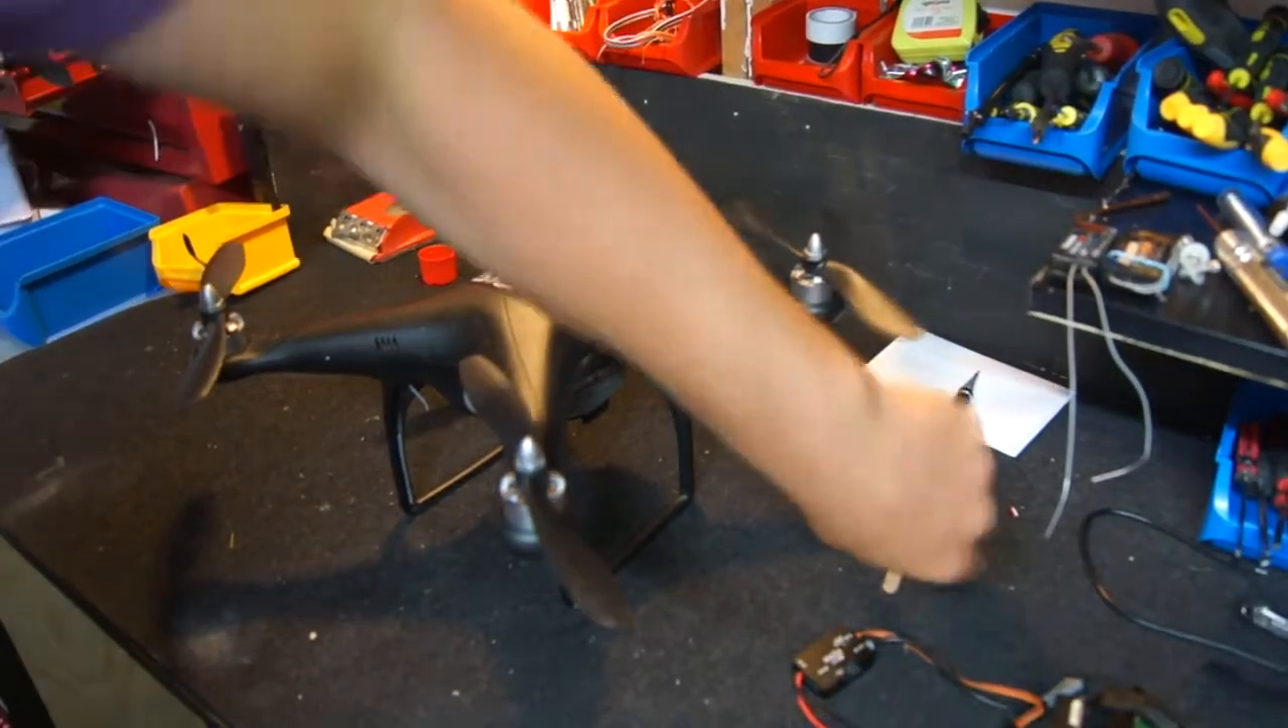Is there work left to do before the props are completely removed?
Yes.